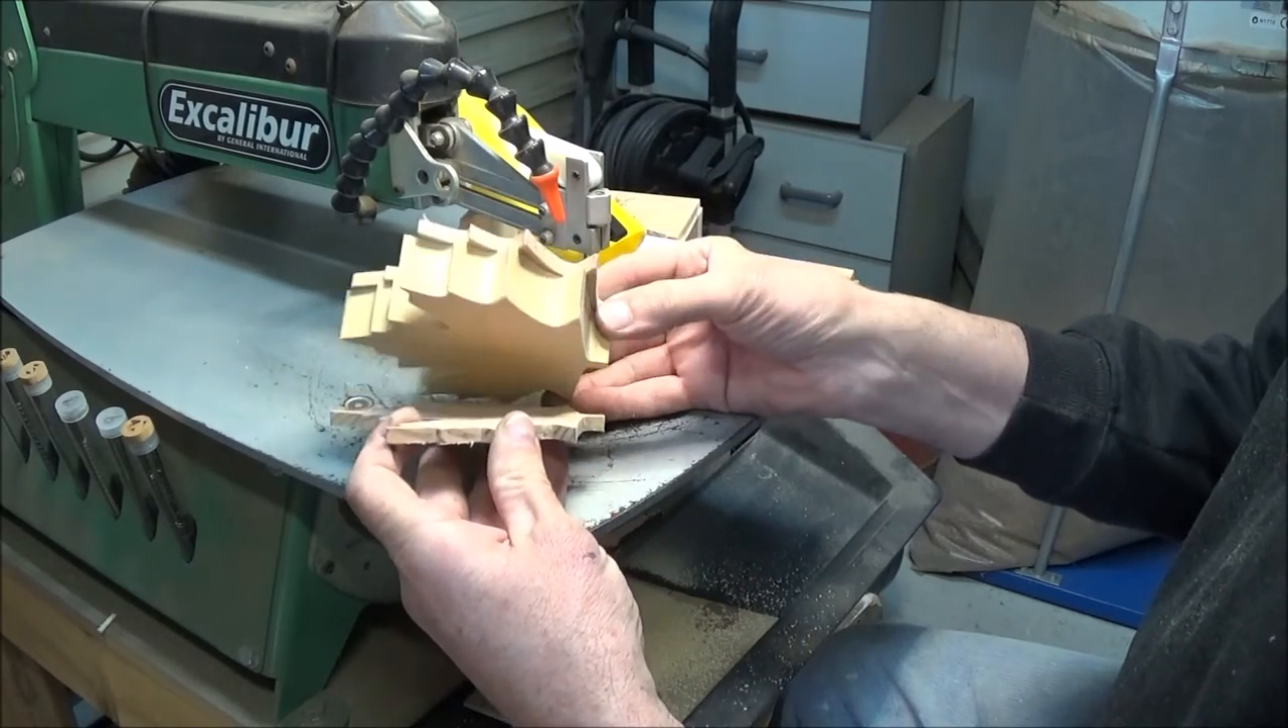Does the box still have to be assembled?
Yes.